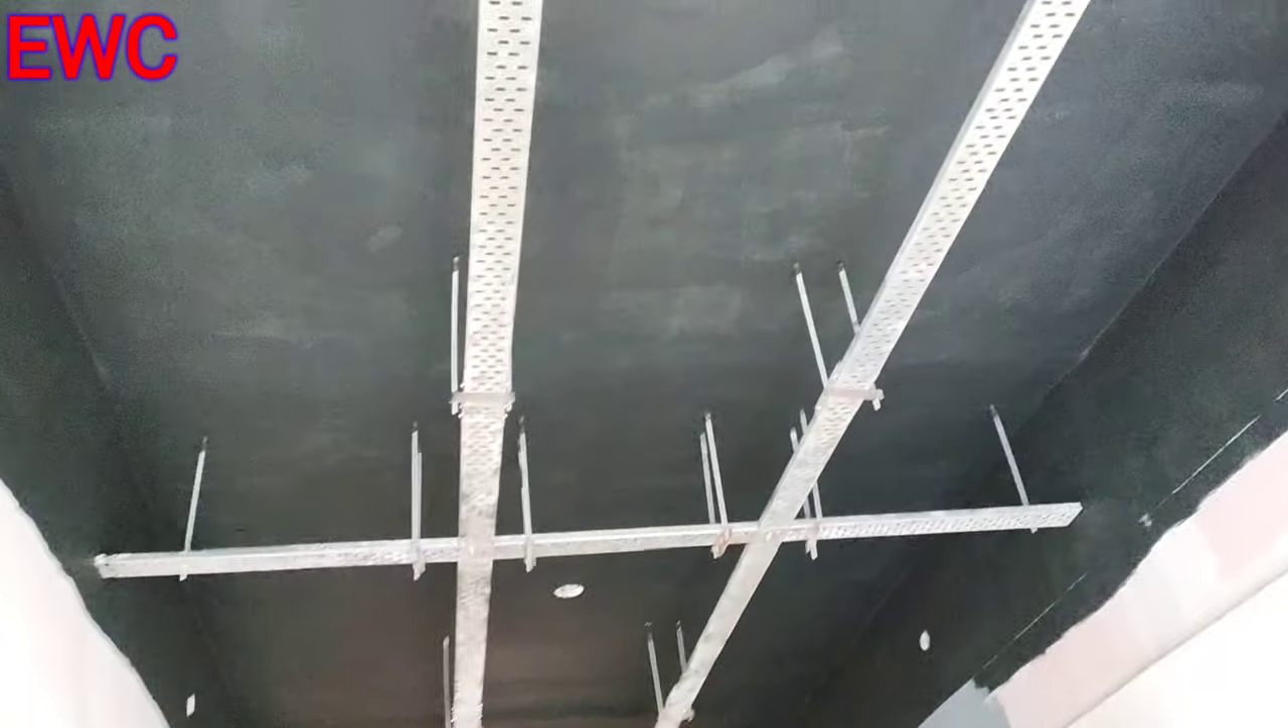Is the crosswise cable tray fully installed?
Yes.